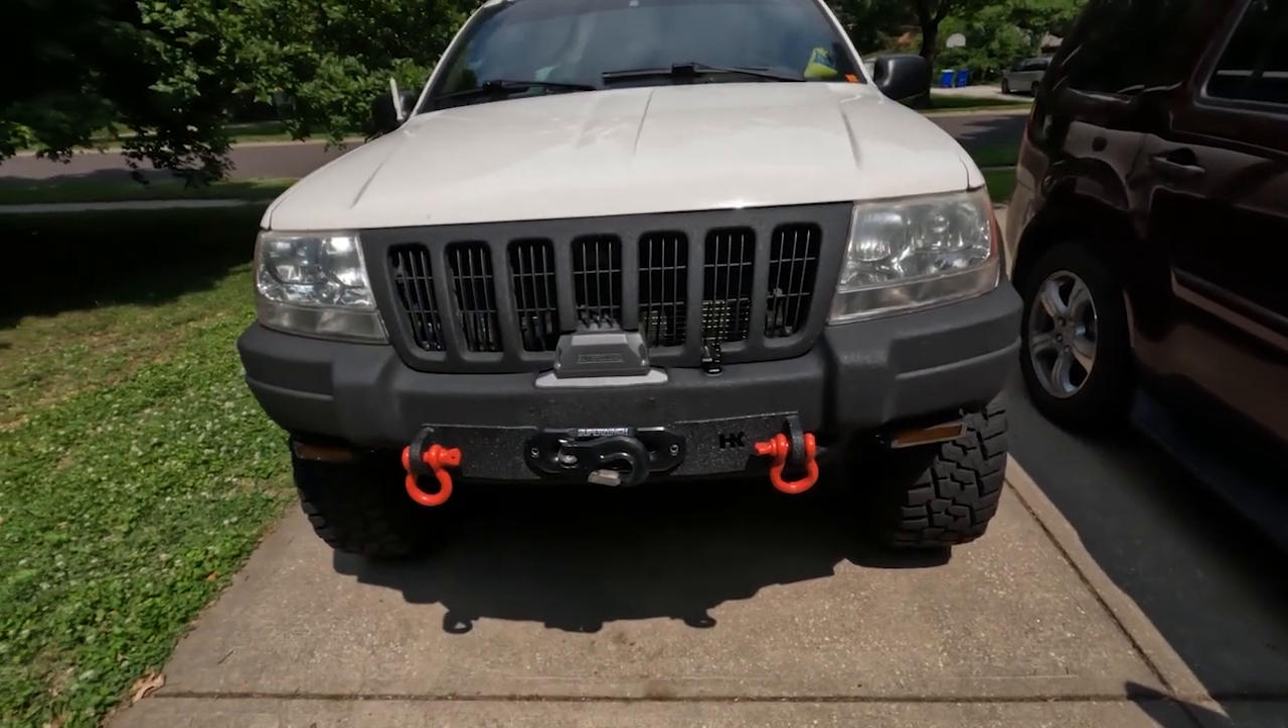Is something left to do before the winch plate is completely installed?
No.